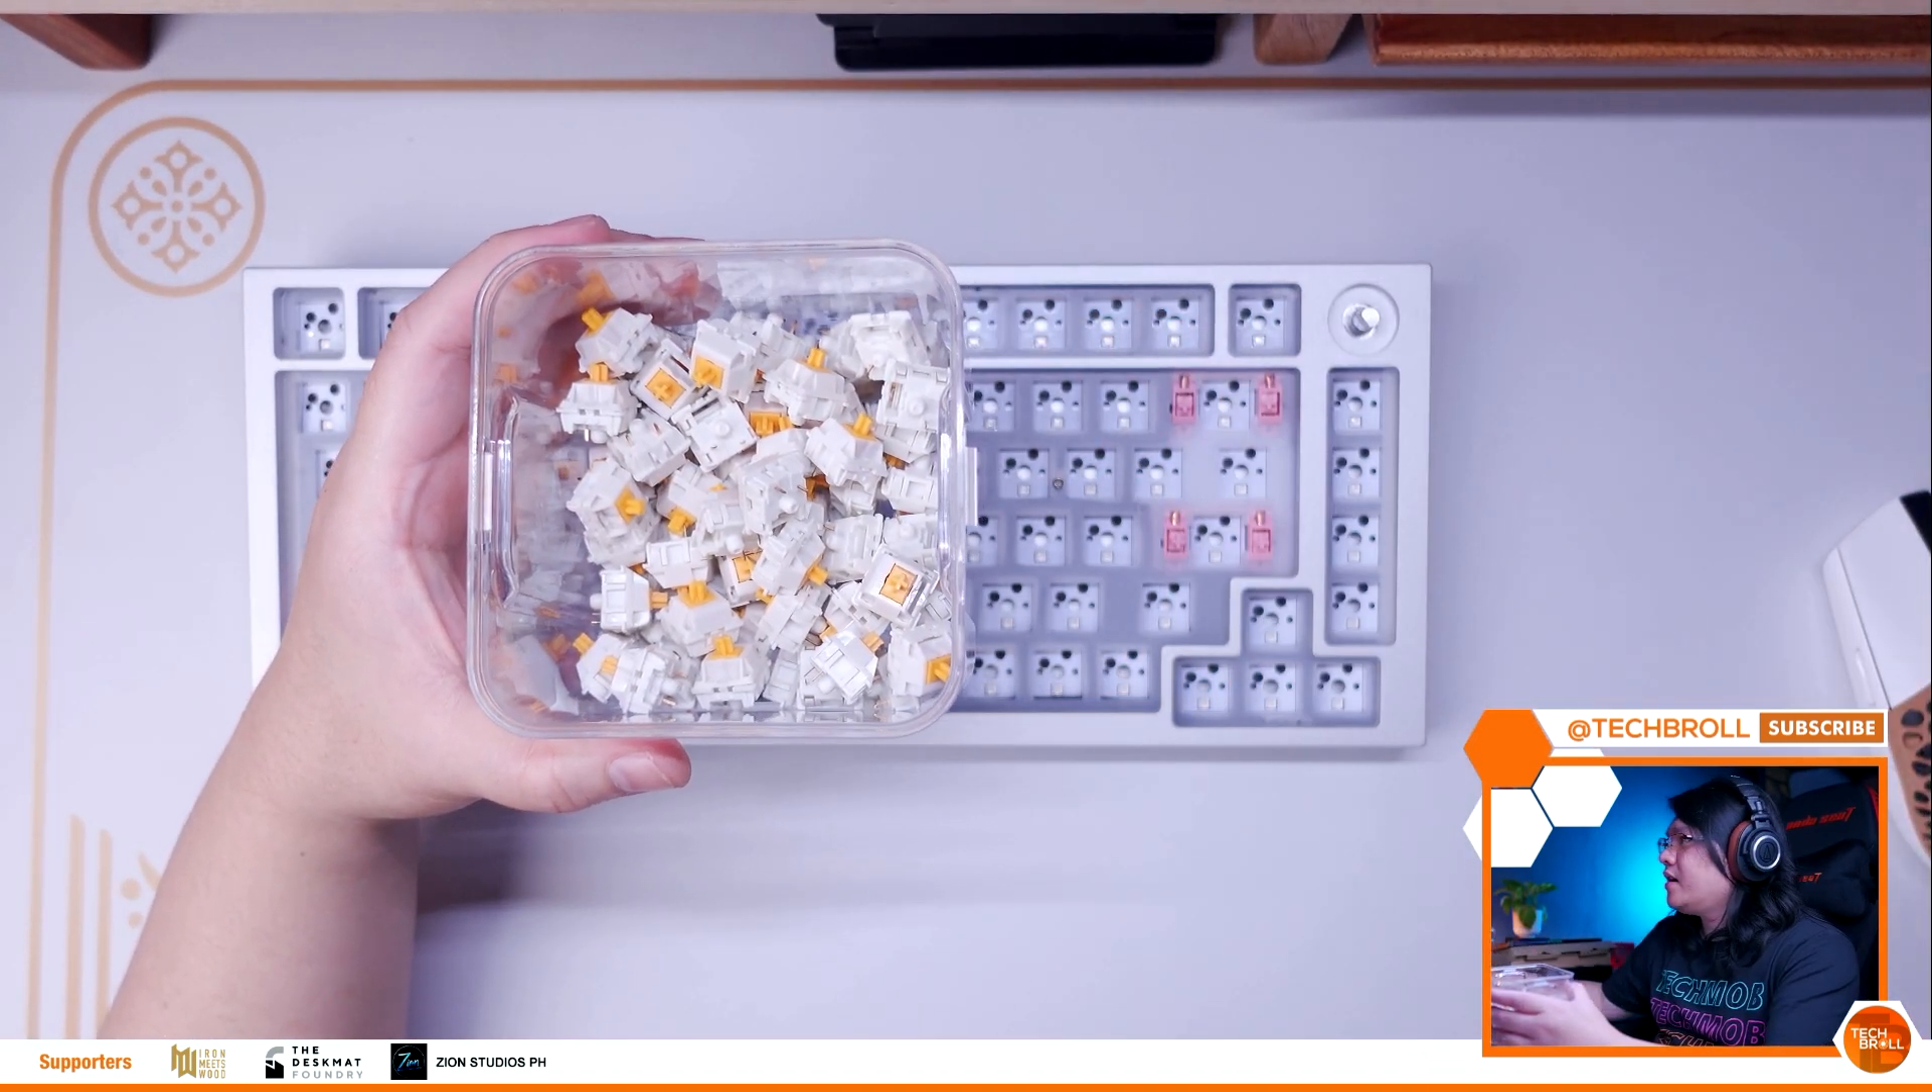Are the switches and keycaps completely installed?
No.